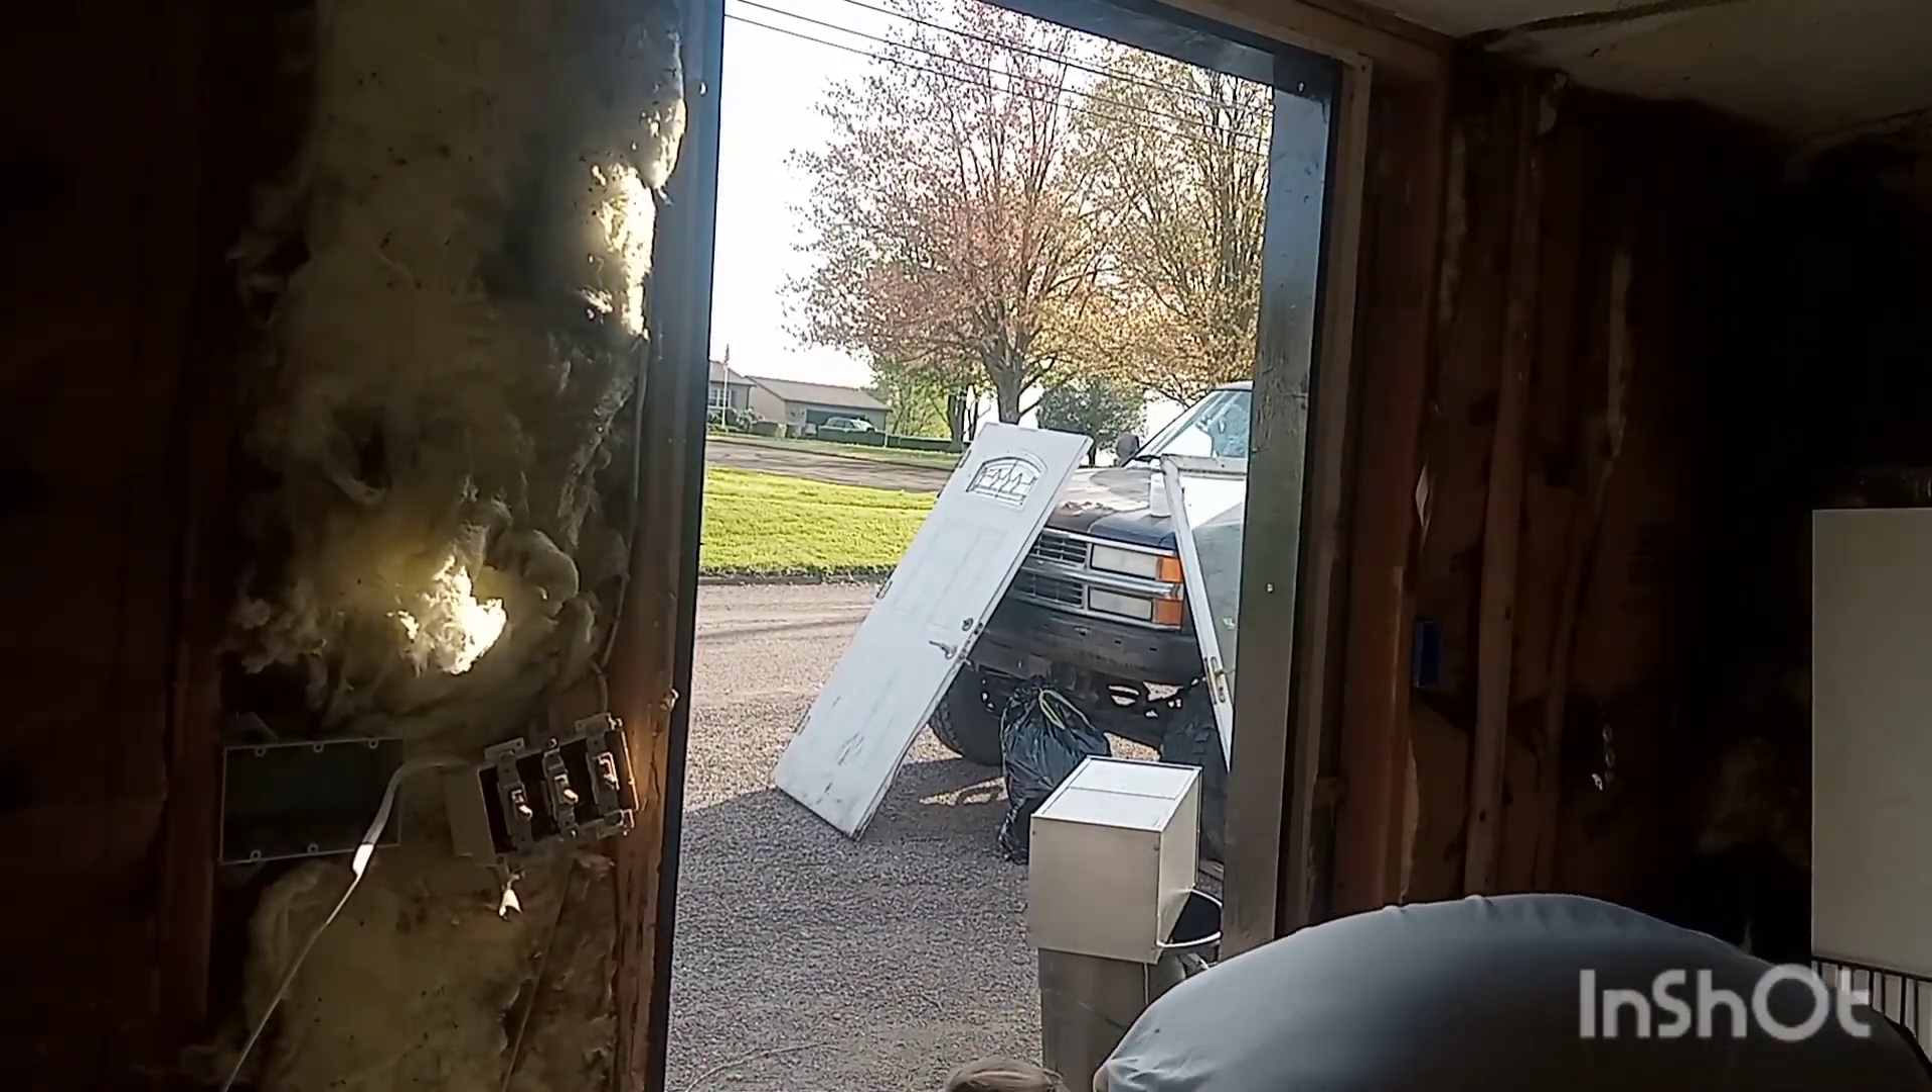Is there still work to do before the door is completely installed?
Yes.